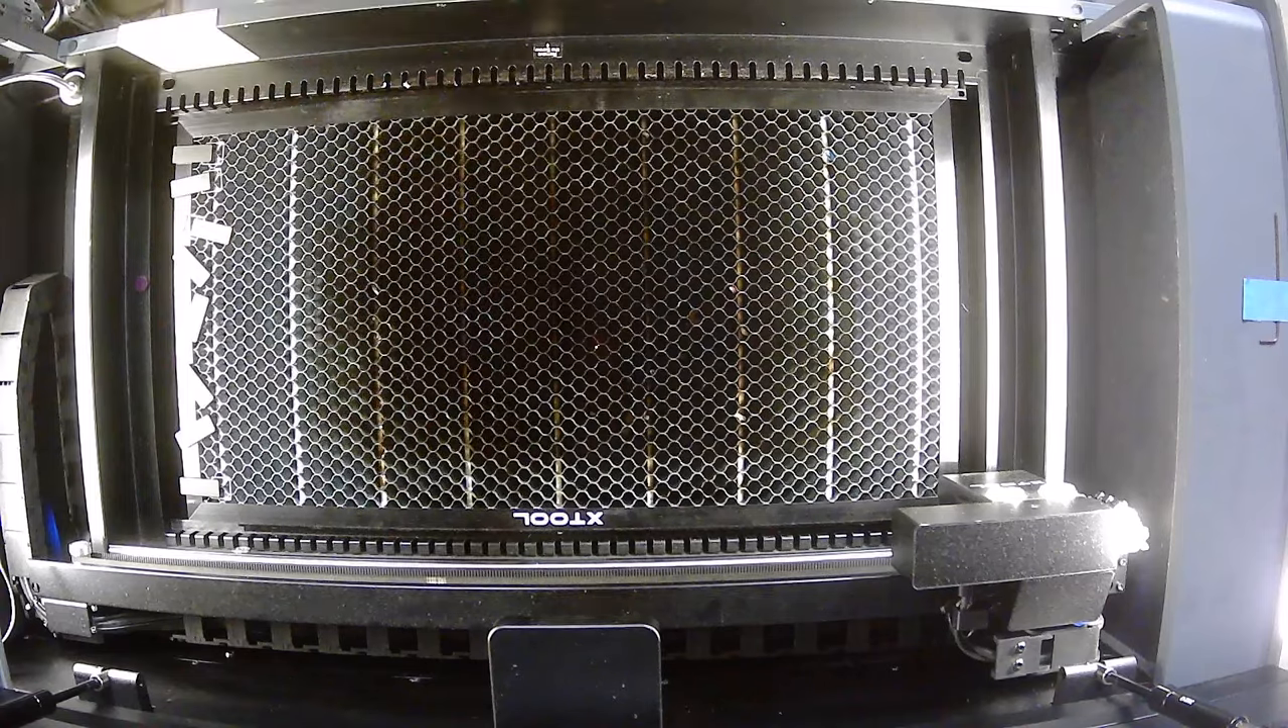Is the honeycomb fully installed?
Yes.